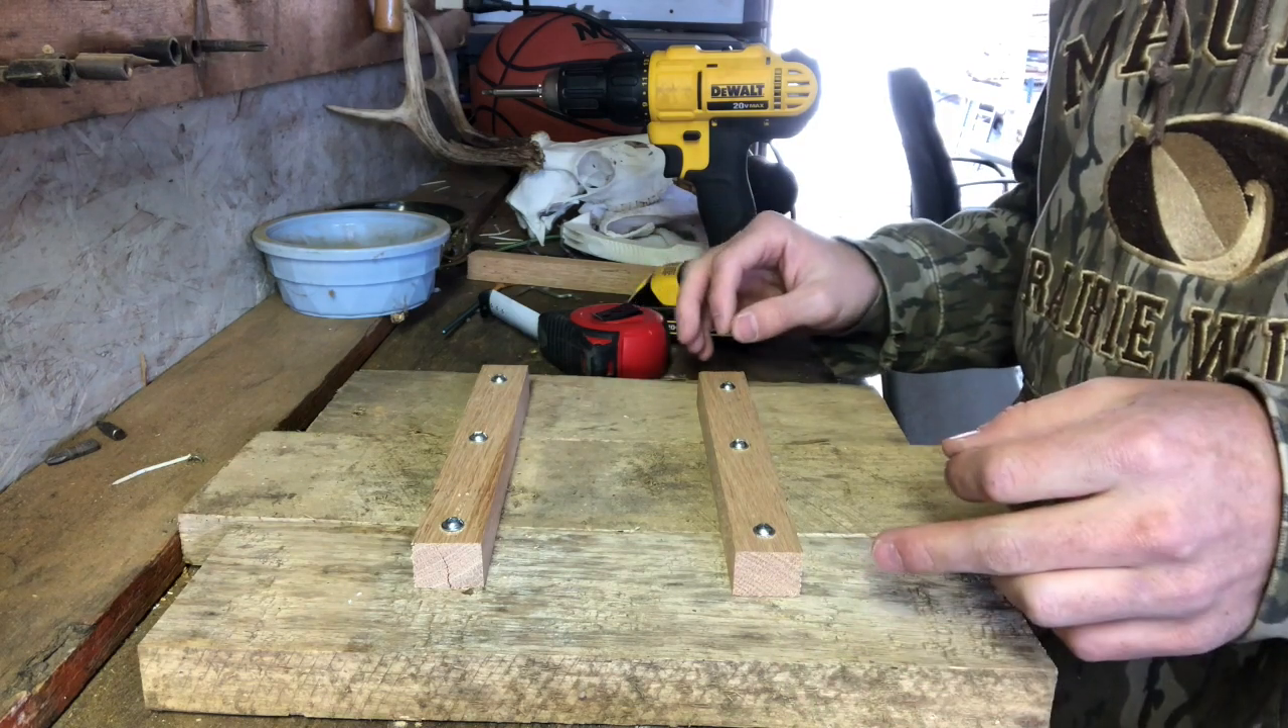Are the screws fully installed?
Yes.